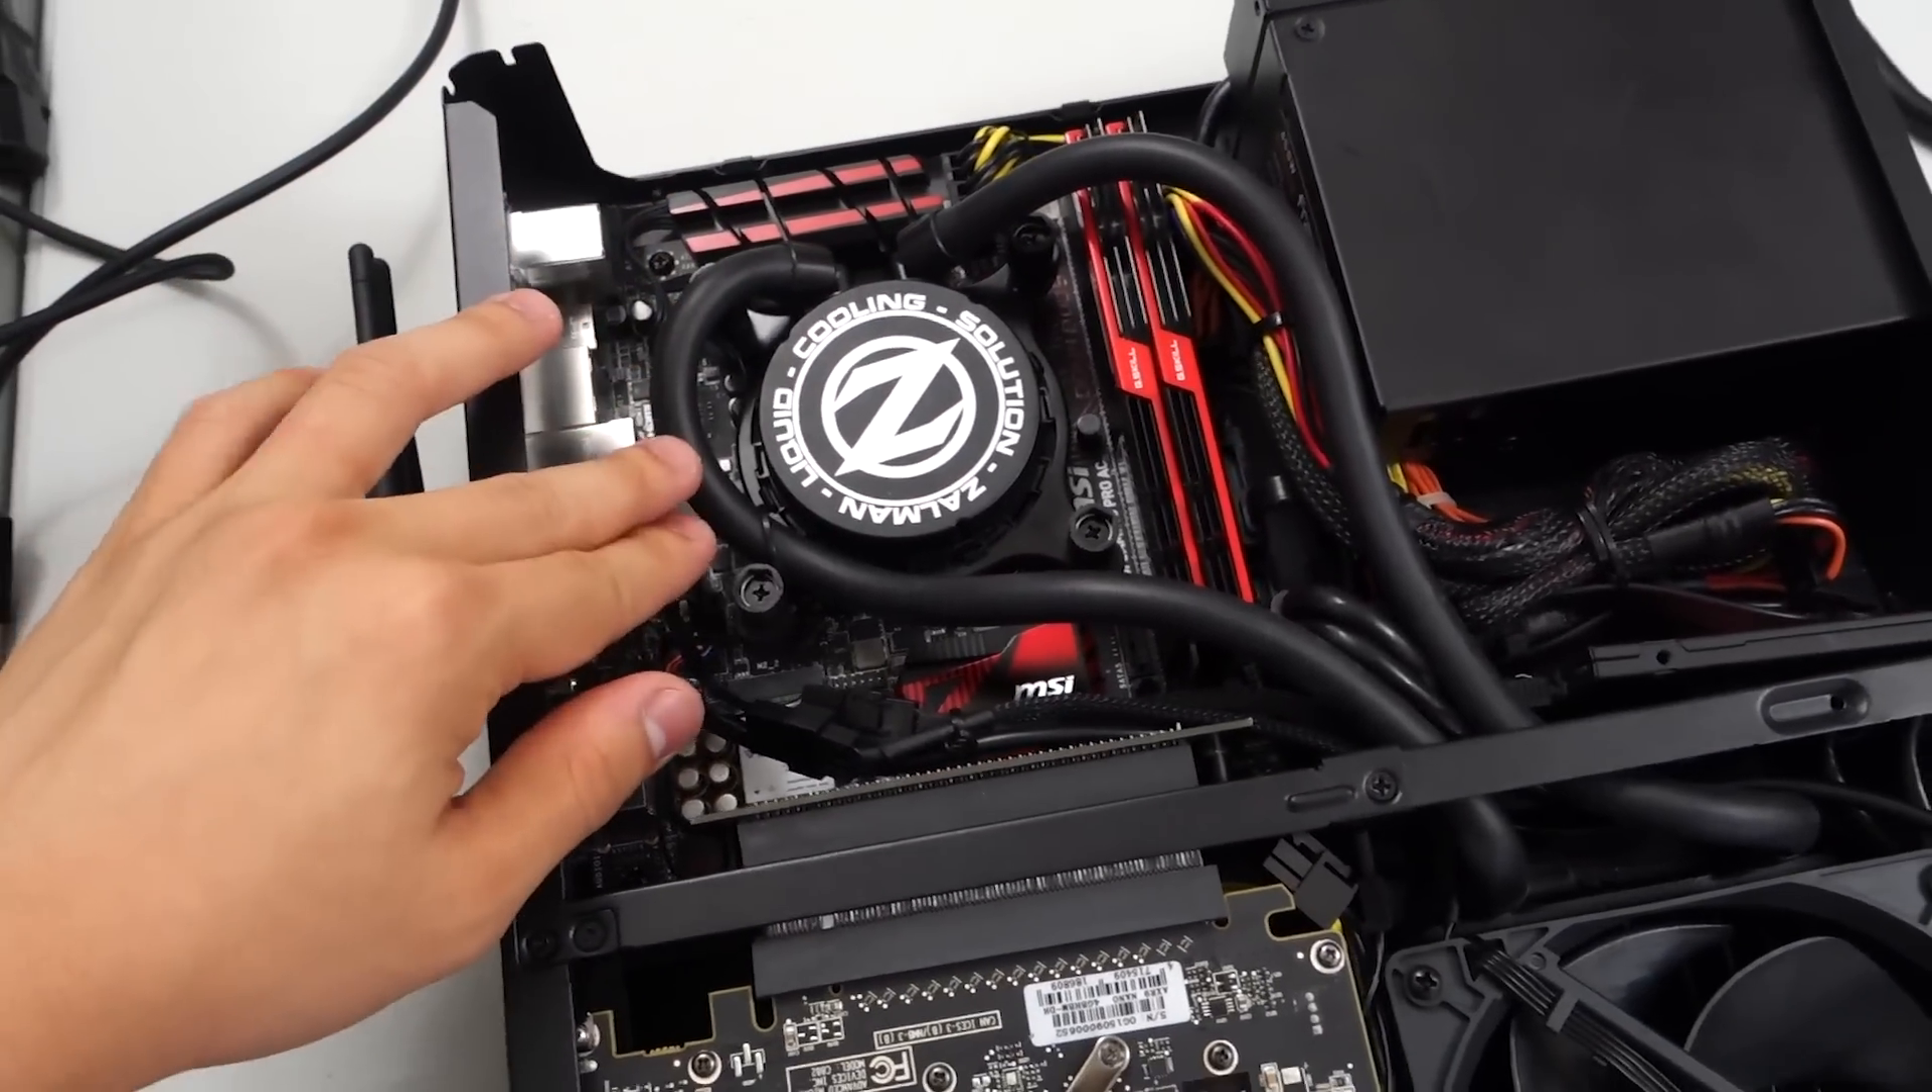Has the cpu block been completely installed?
Yes.